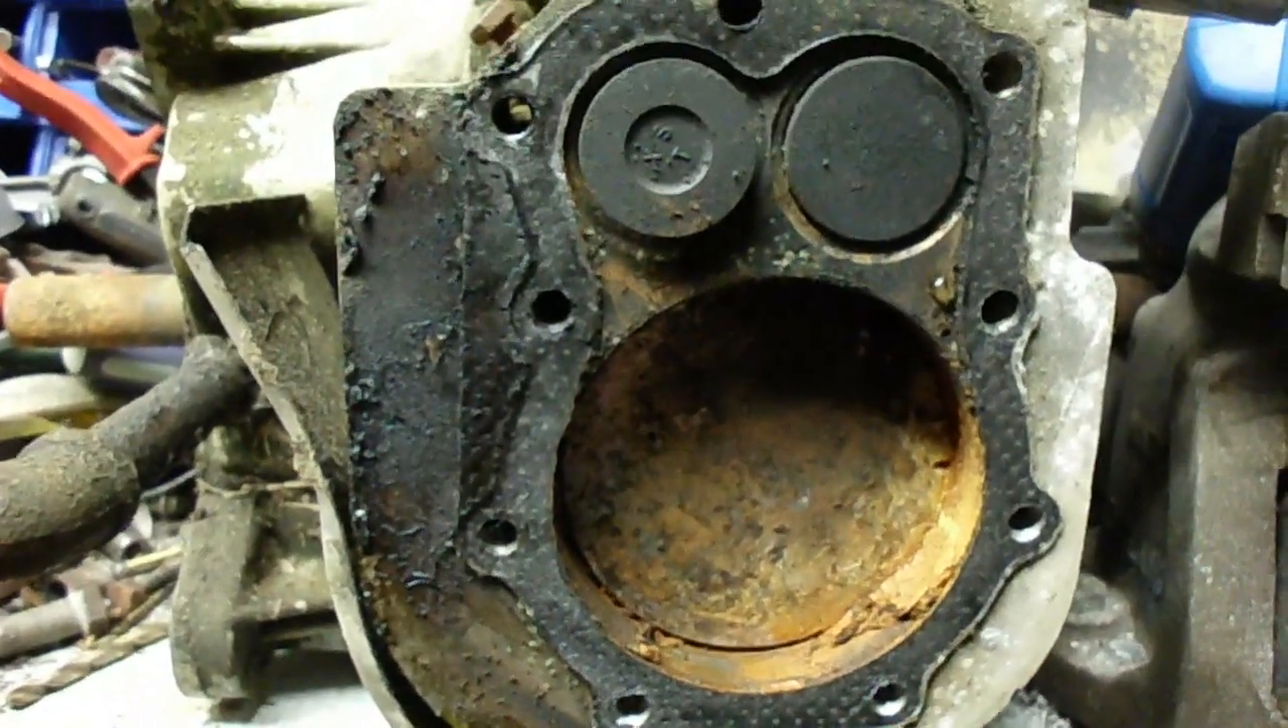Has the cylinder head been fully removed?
Yes.